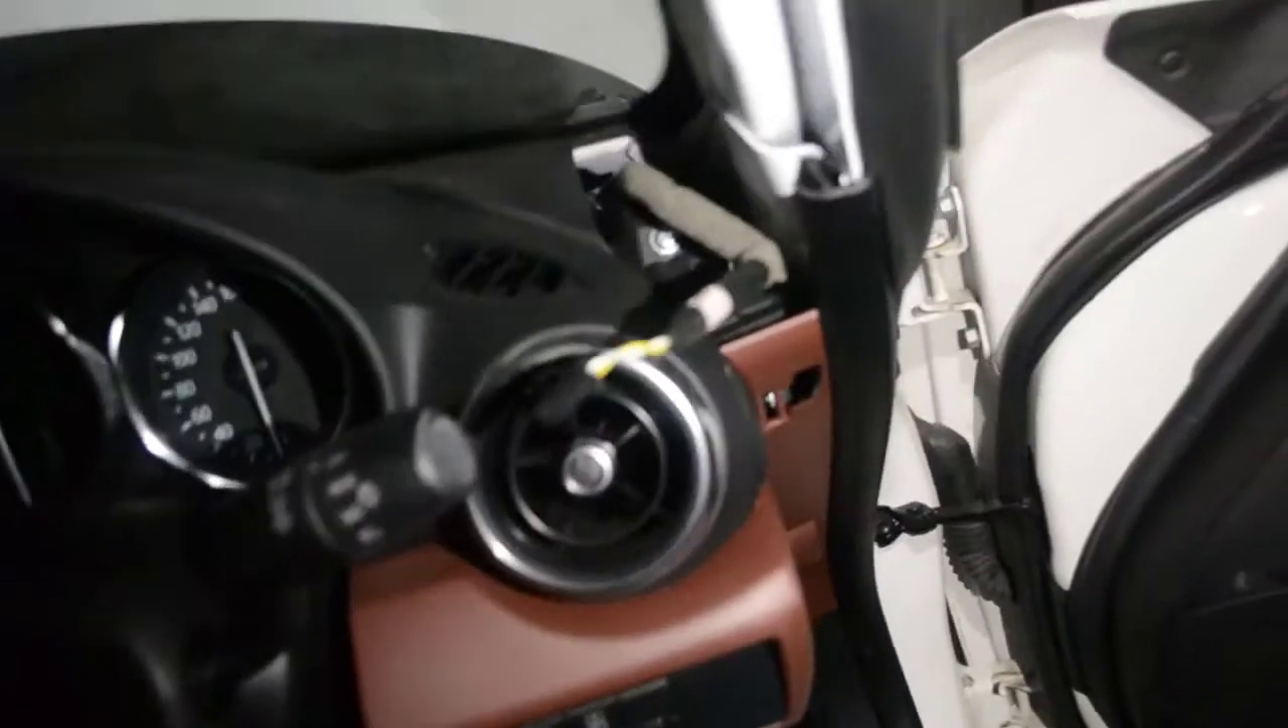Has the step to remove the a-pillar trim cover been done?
Yes.